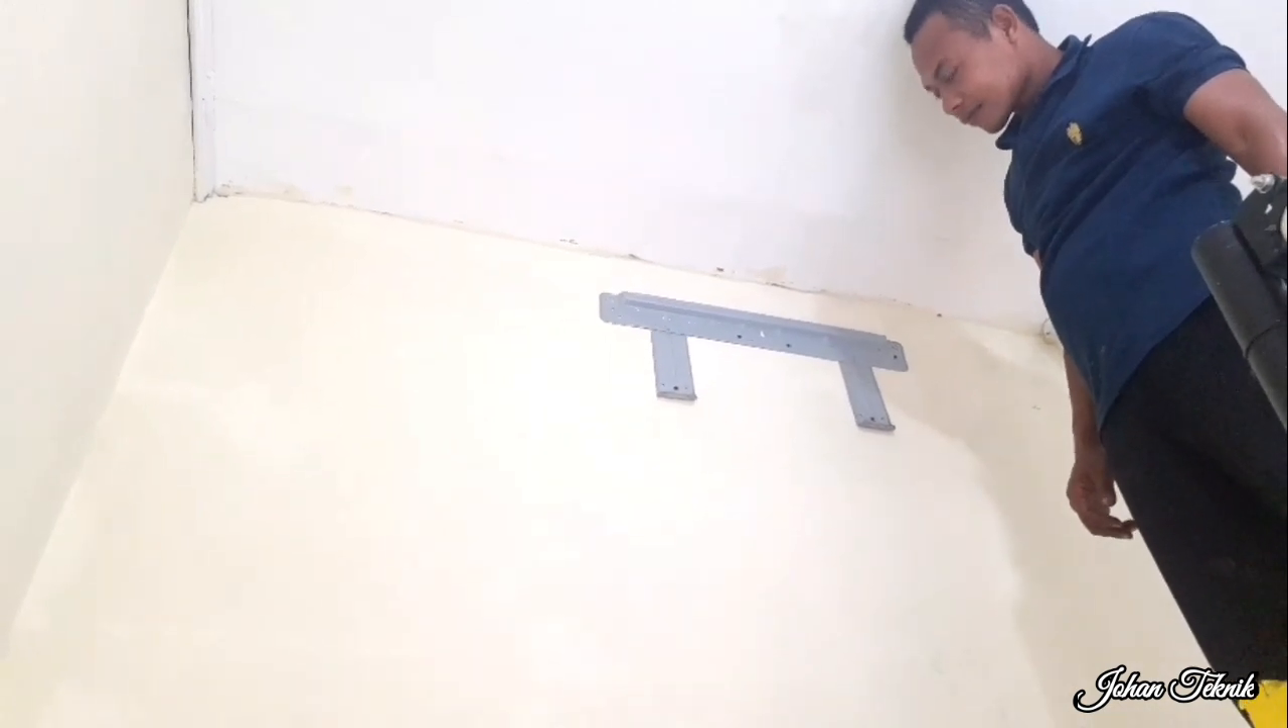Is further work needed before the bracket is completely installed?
No.